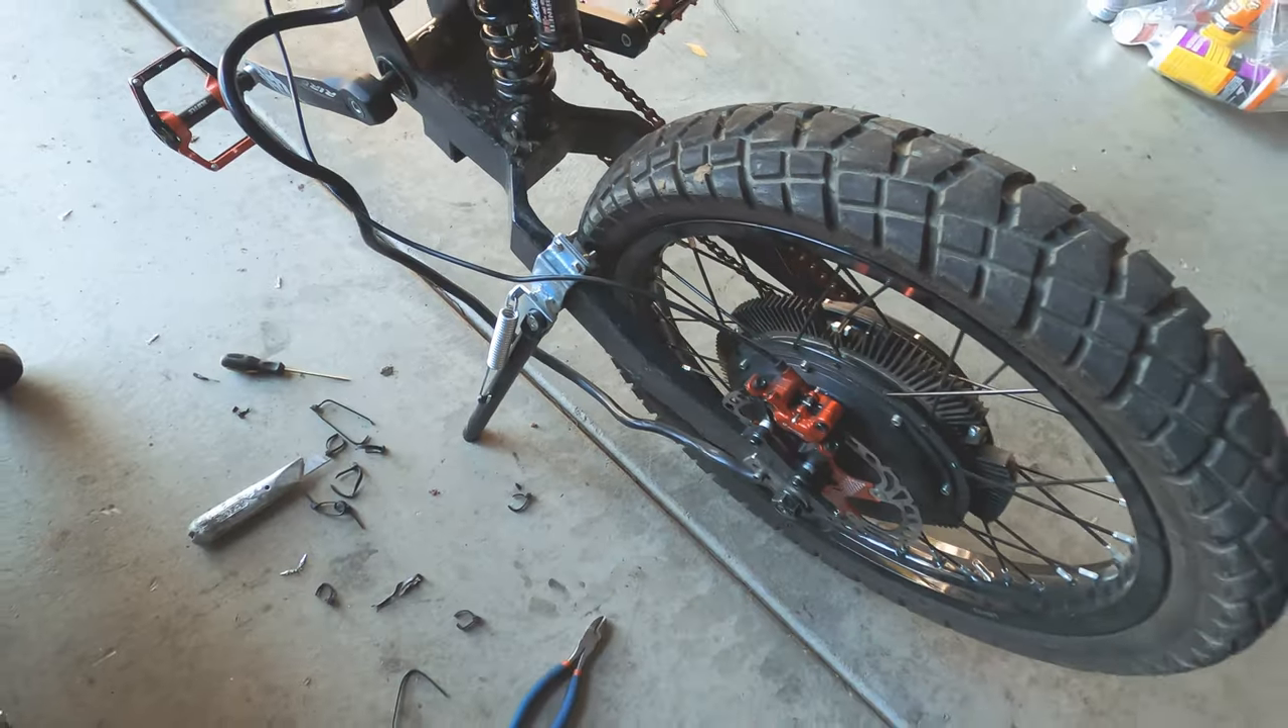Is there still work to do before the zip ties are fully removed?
No.